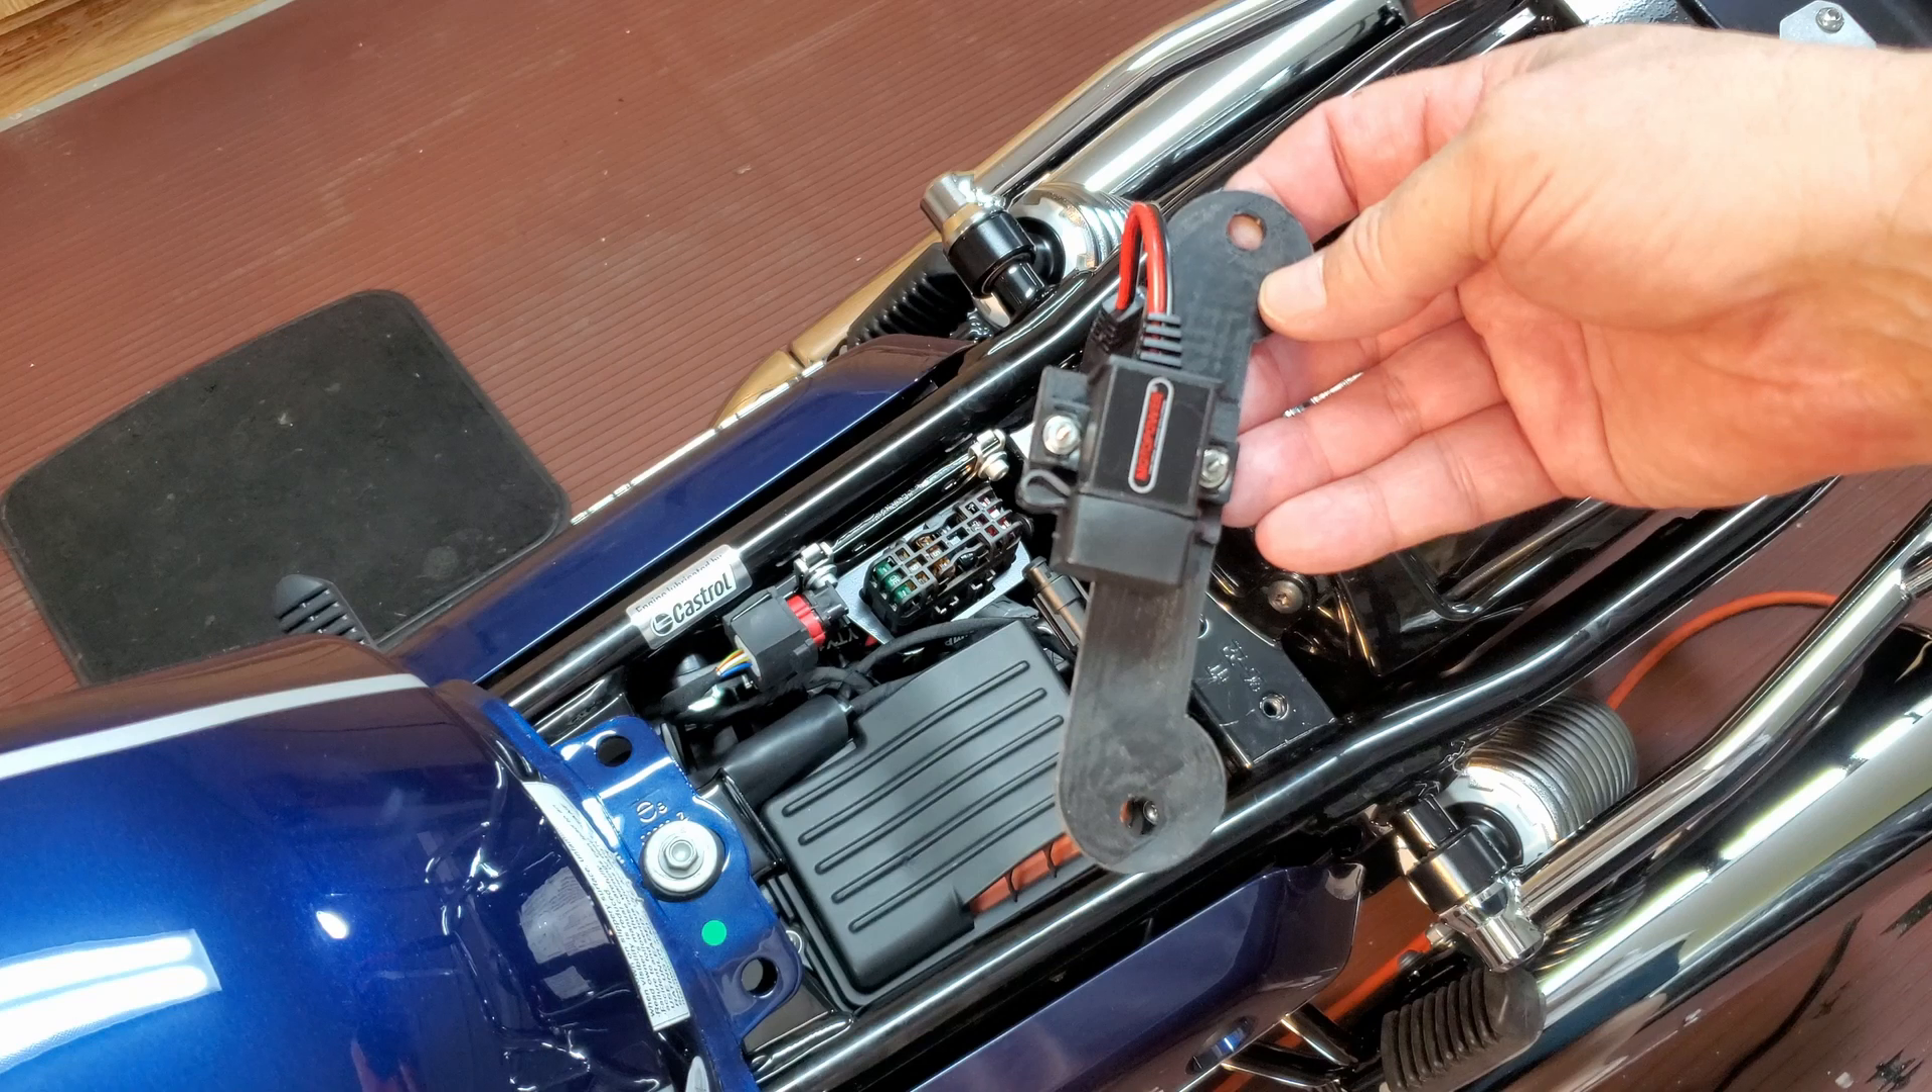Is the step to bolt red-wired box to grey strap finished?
Yes.